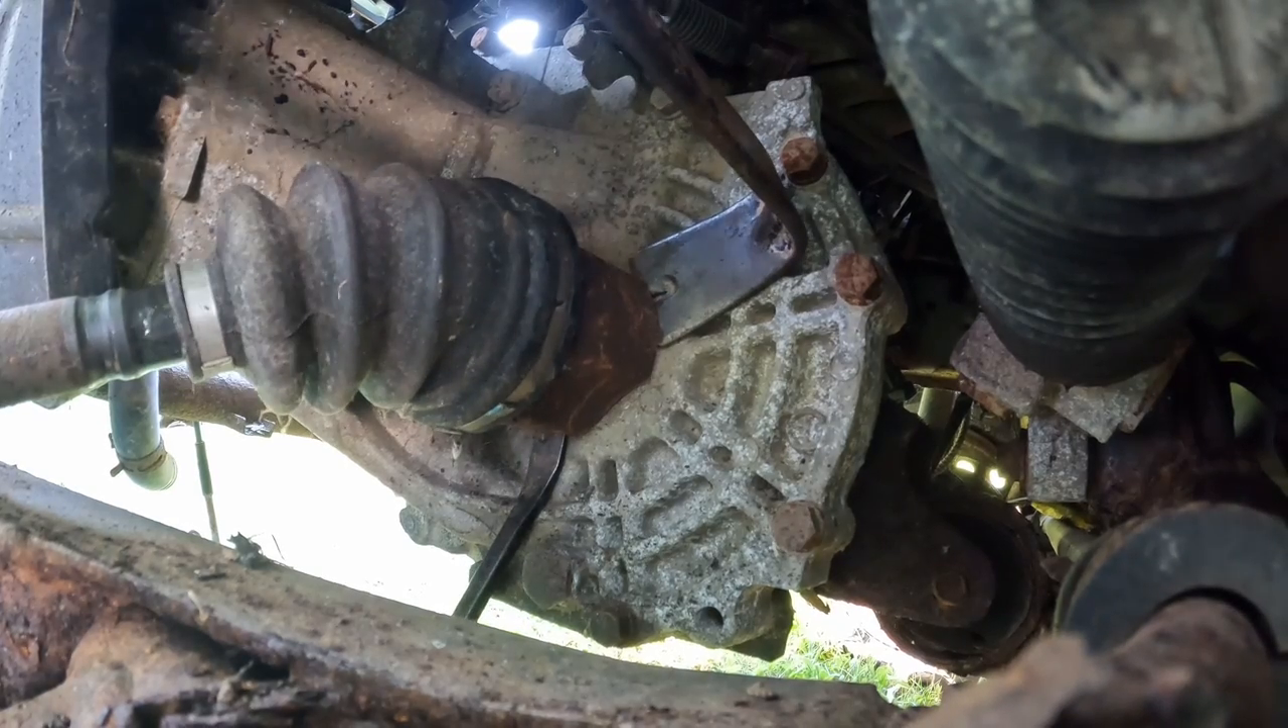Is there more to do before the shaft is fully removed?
Yes.